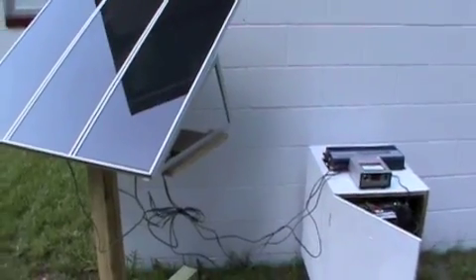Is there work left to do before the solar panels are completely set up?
No.